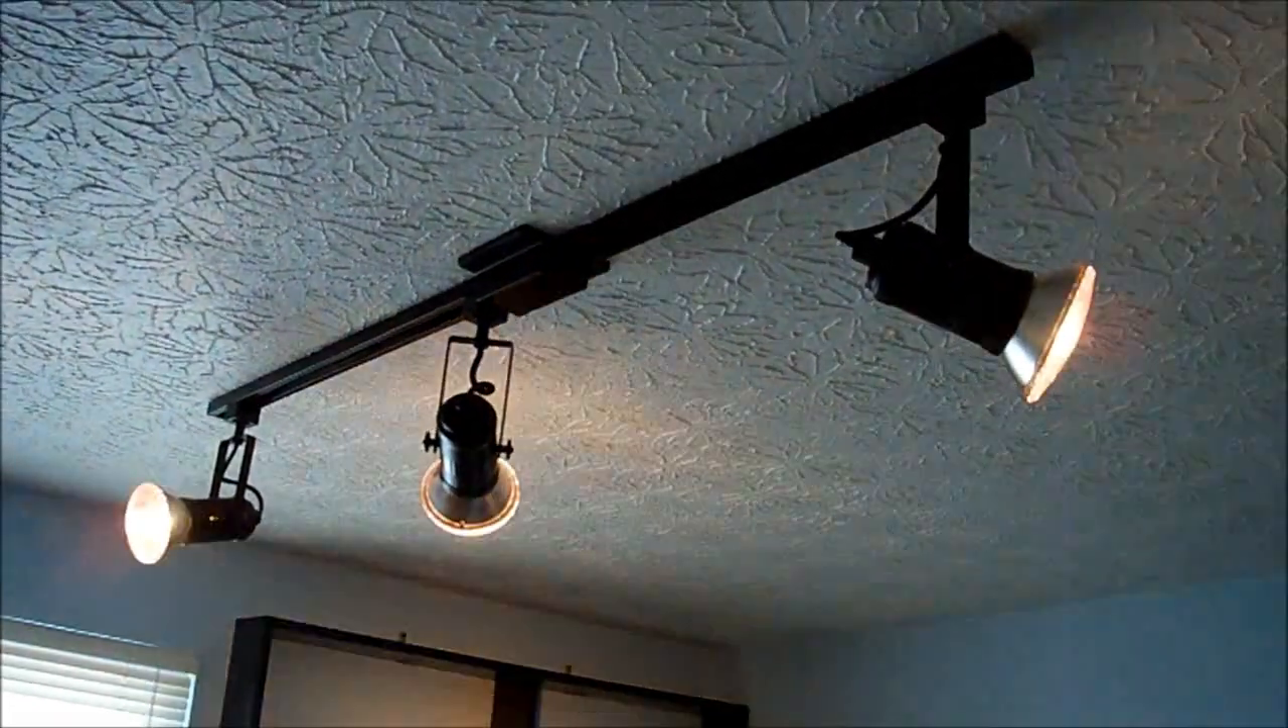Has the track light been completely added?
Yes.